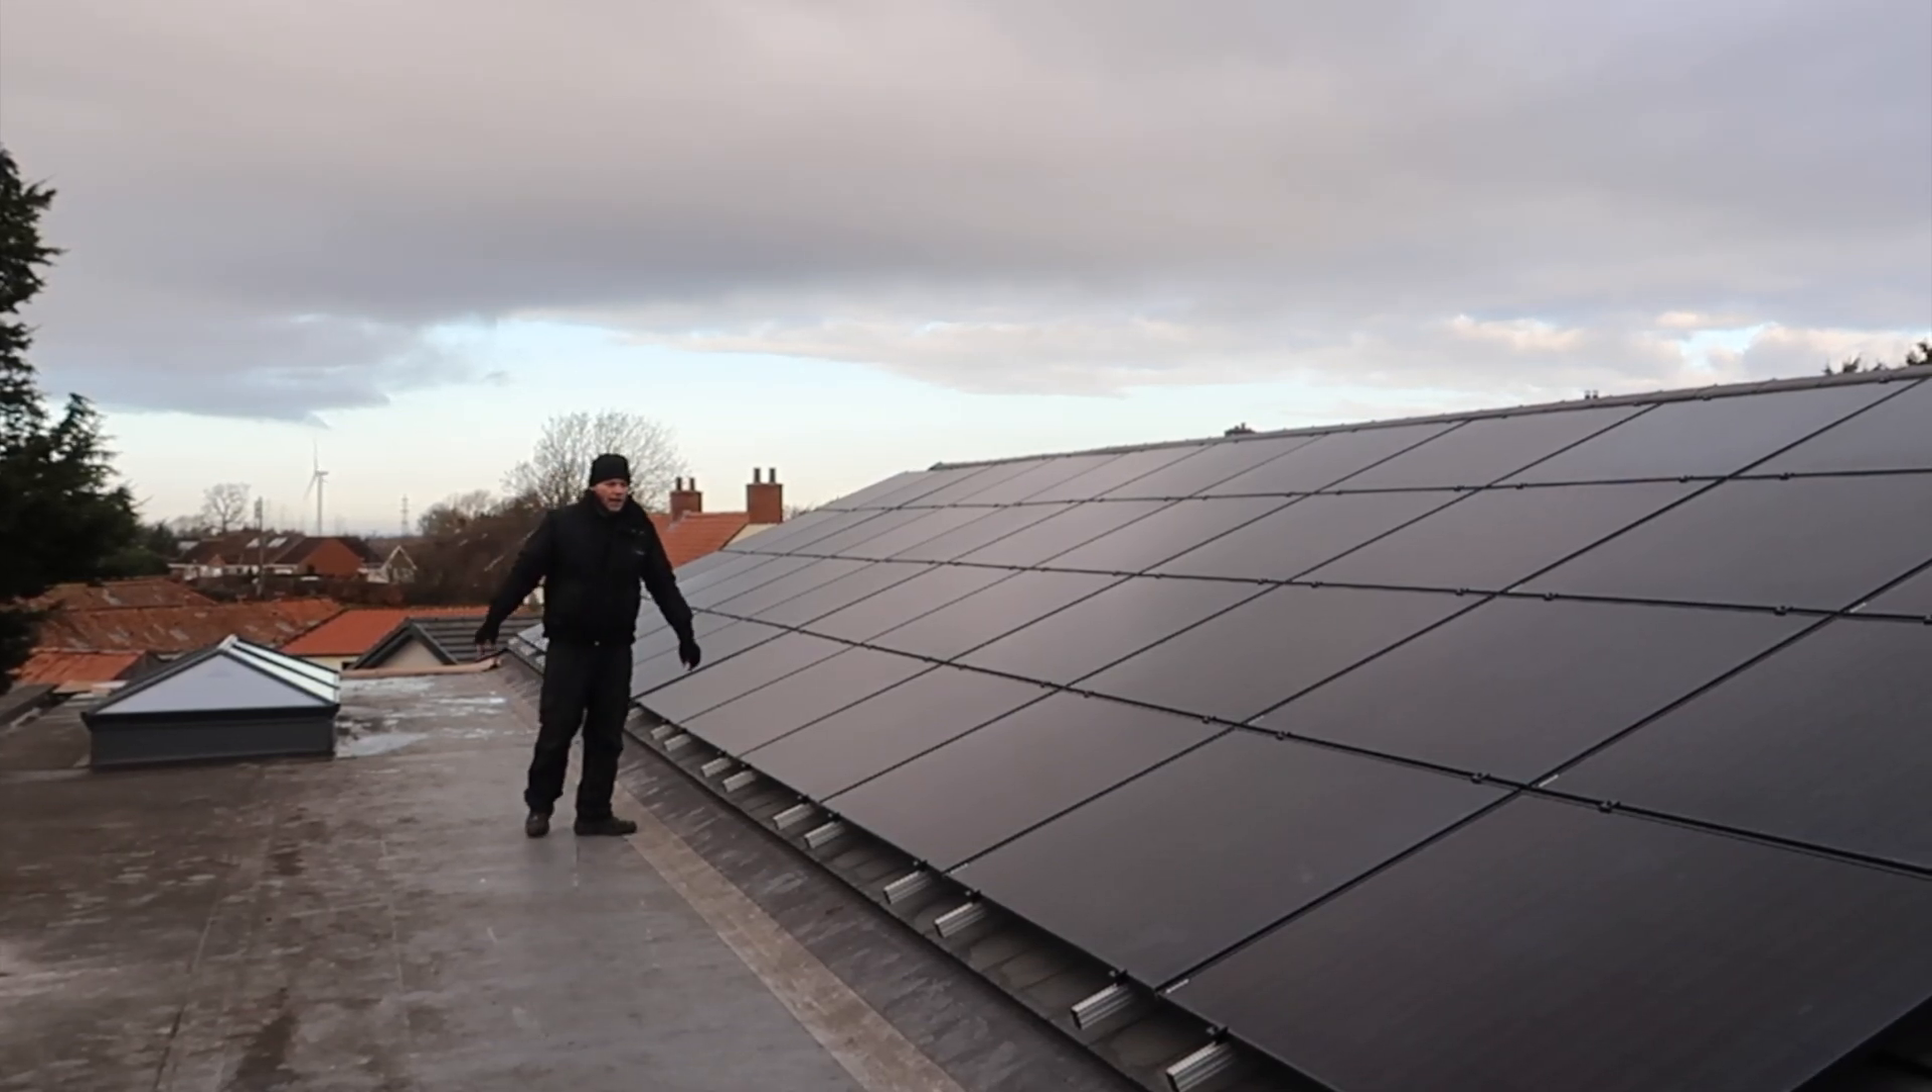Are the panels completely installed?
Yes.